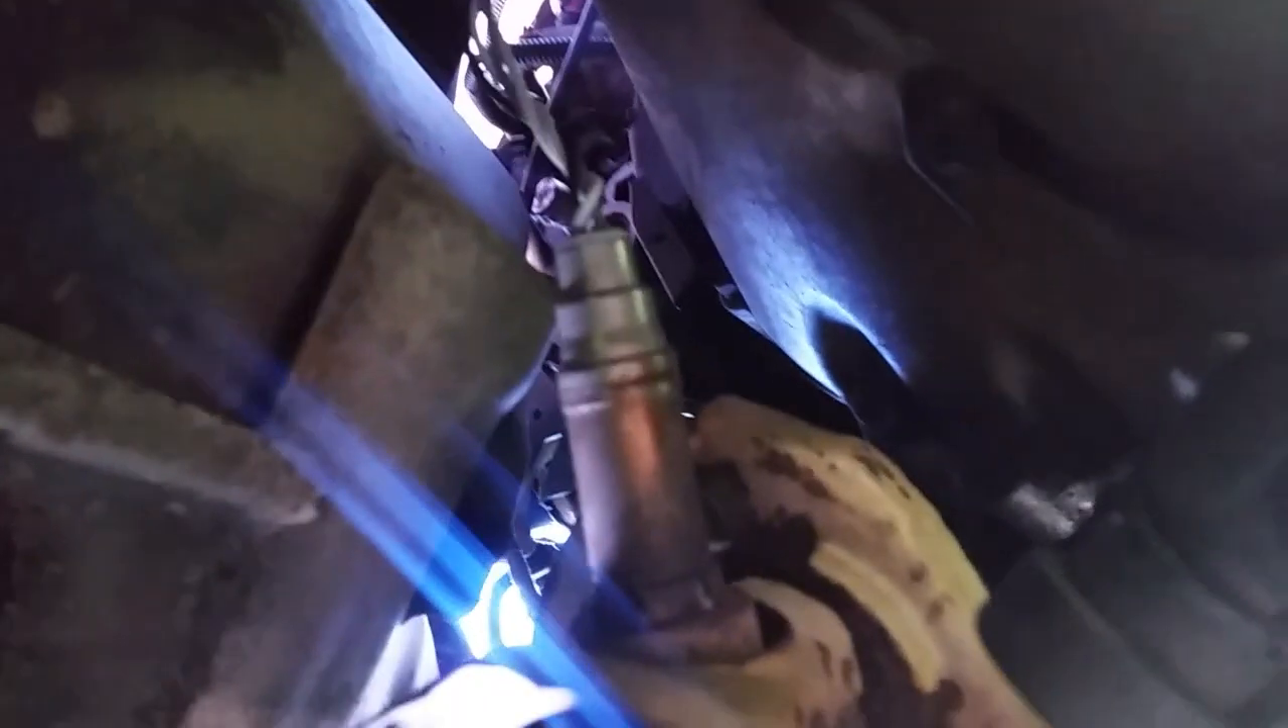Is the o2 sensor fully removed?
No.